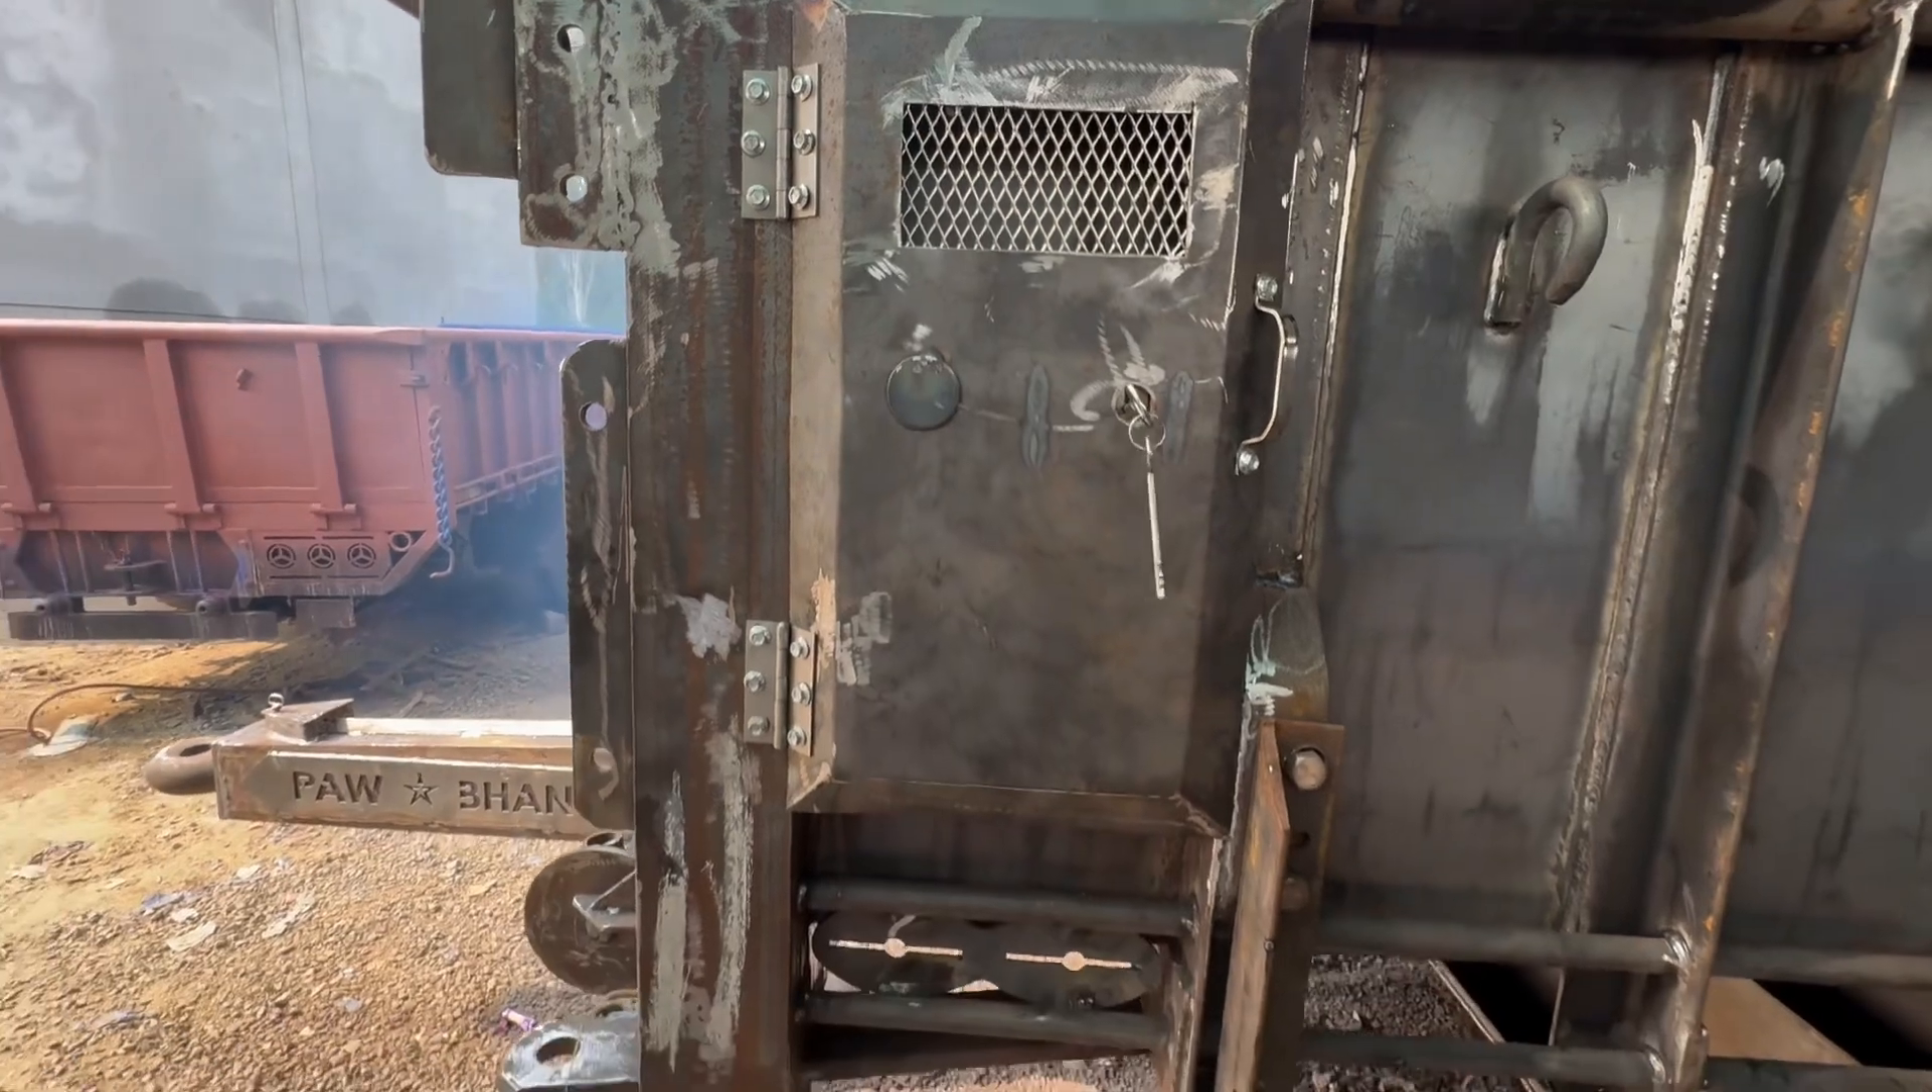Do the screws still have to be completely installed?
No.